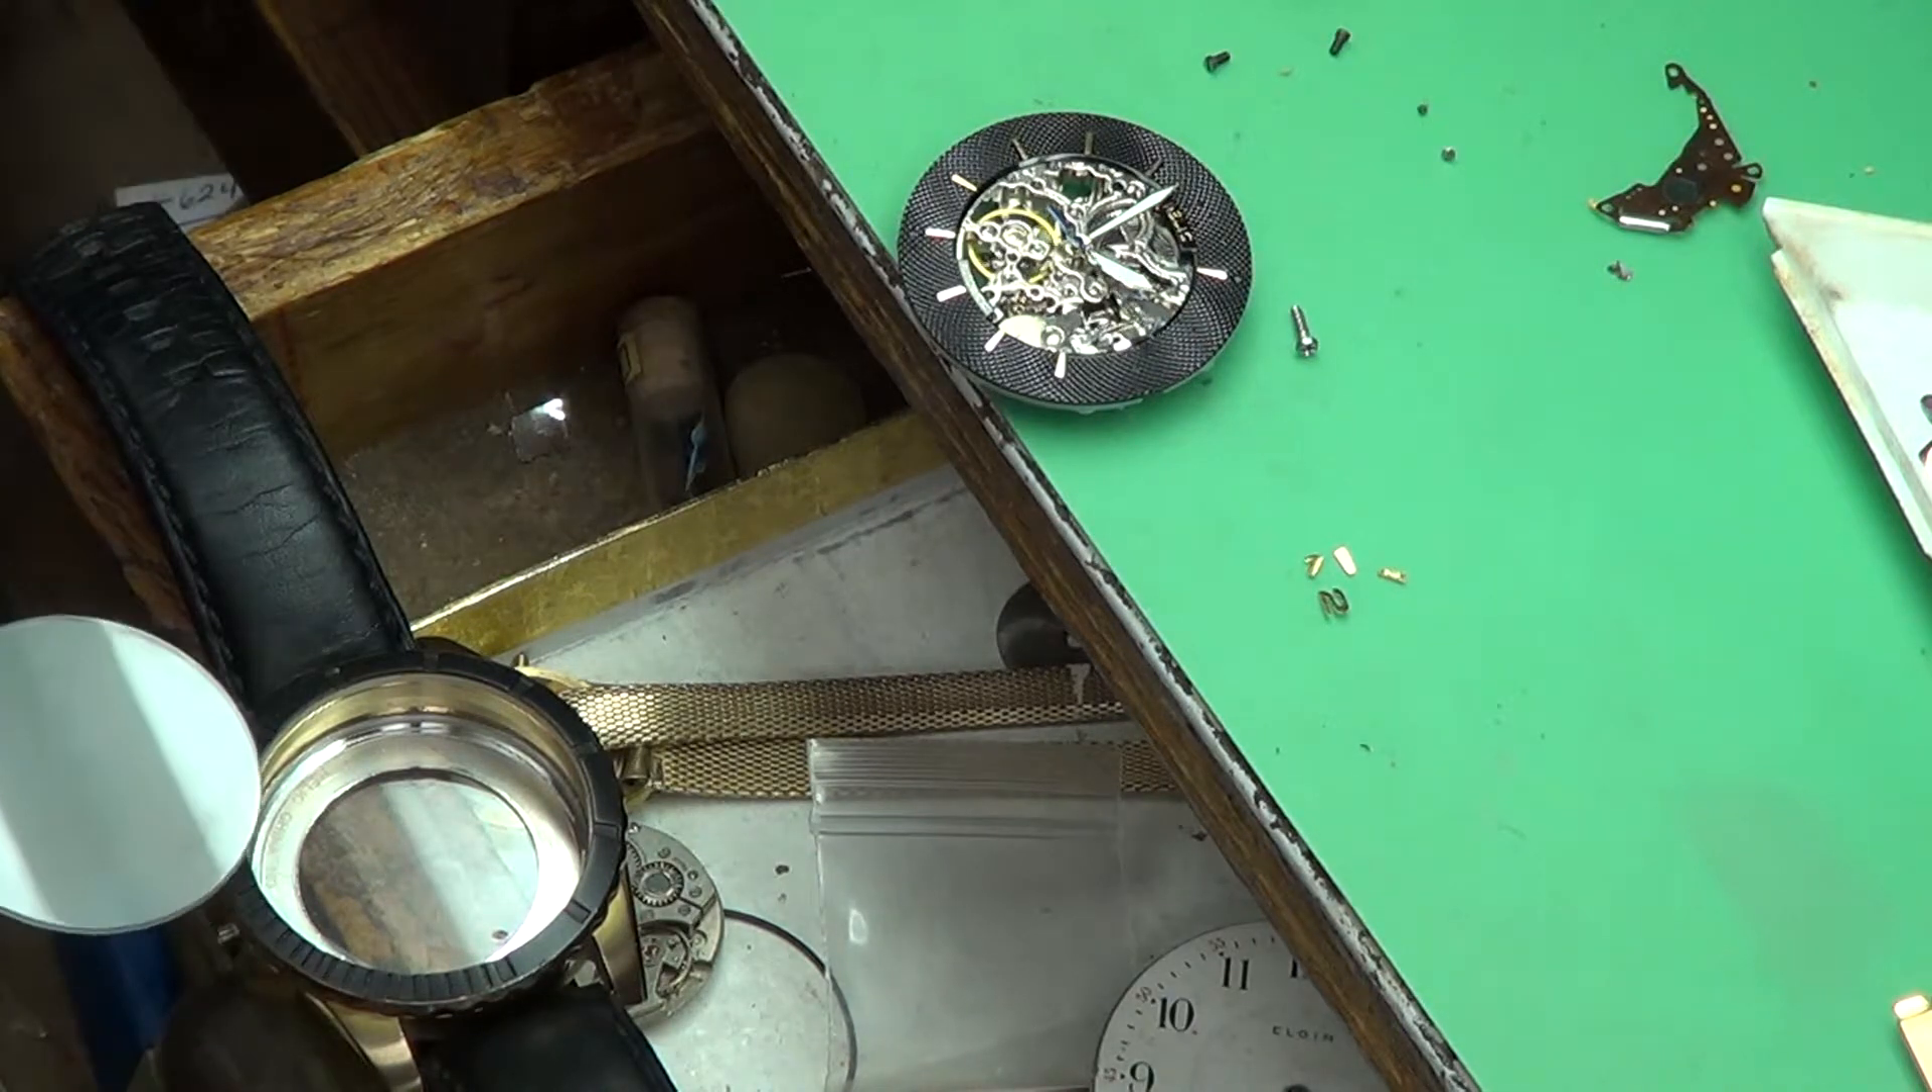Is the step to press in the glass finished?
No.